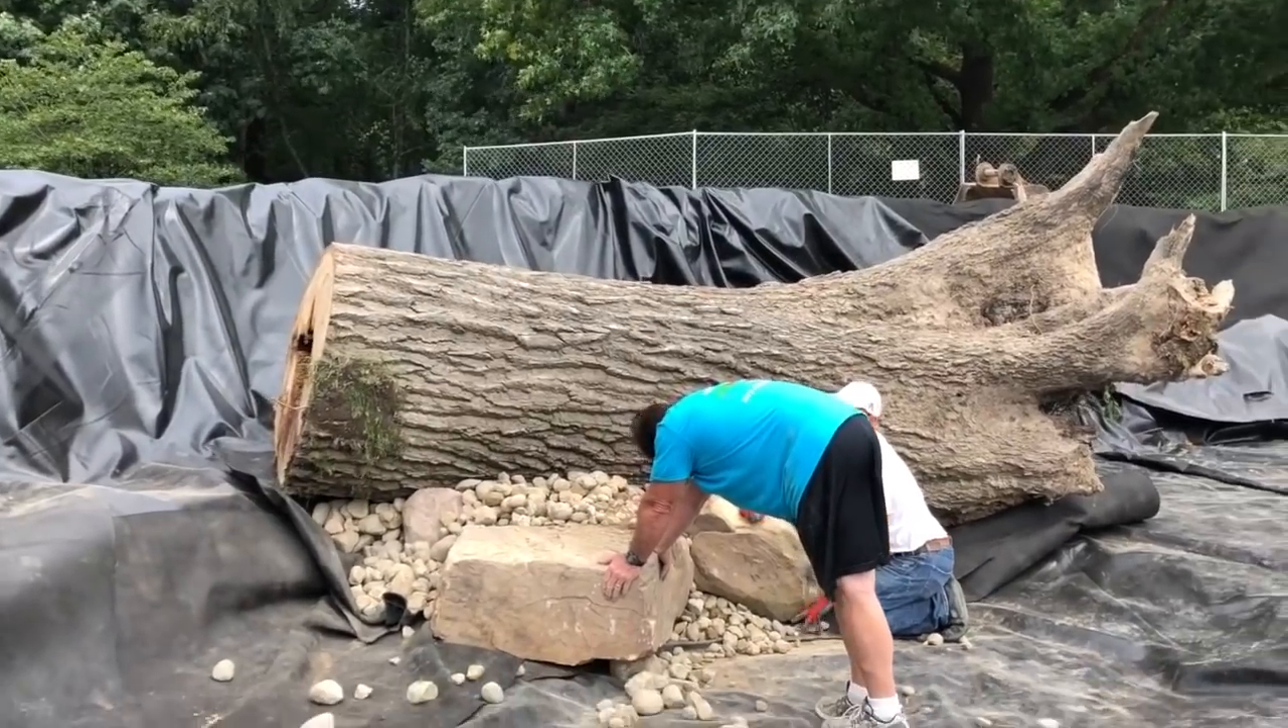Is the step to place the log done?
Yes.